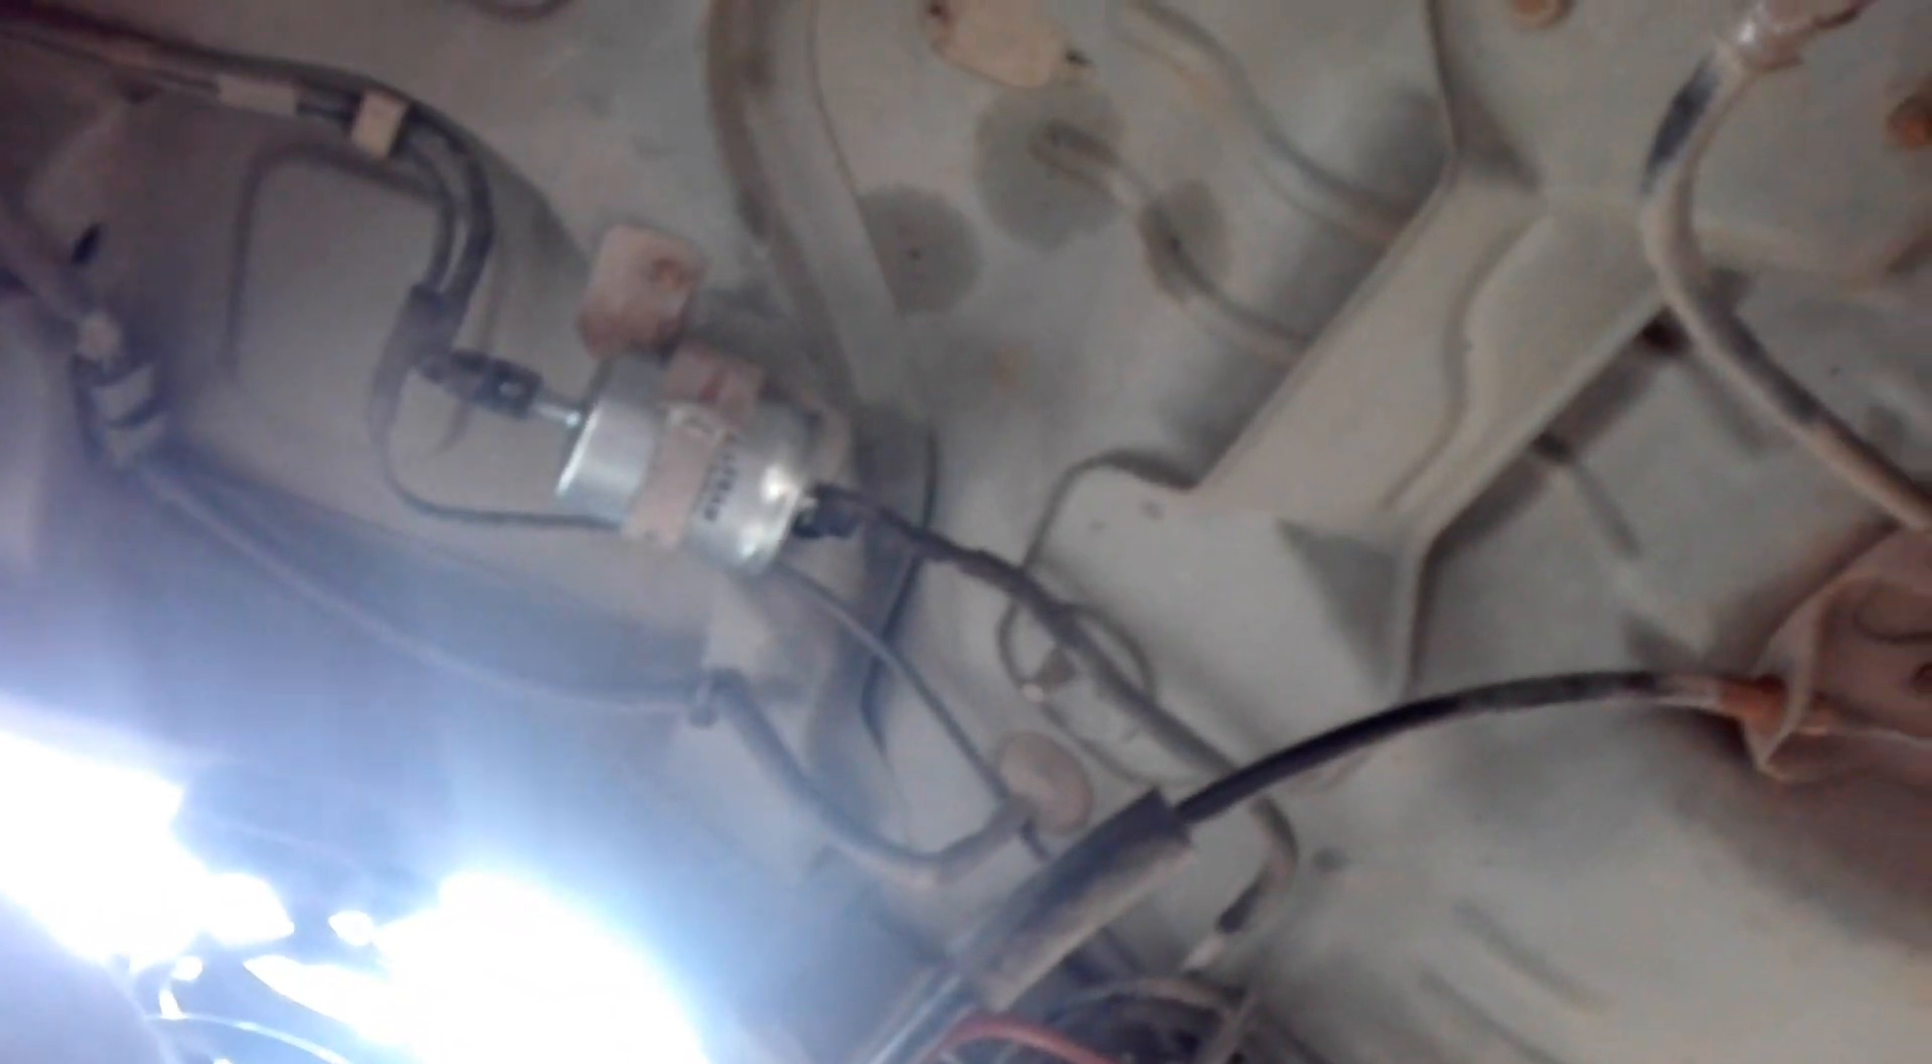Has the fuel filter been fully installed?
Yes.